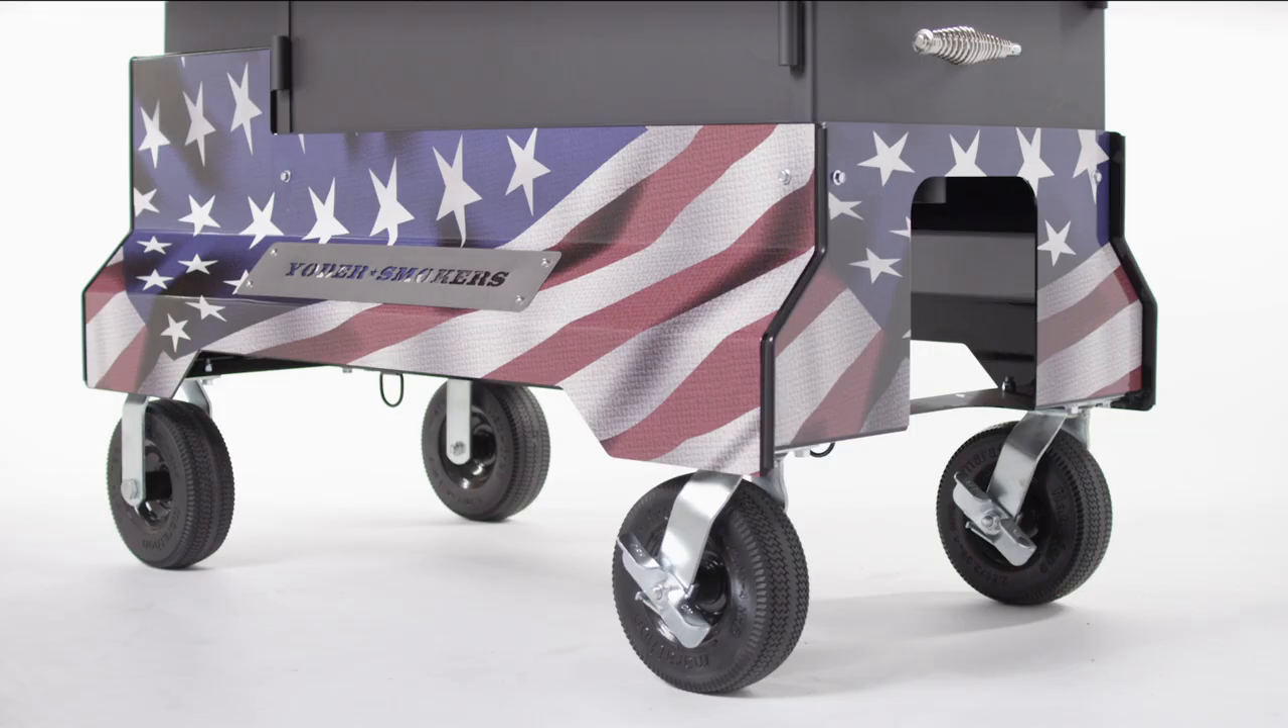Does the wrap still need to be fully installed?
No.